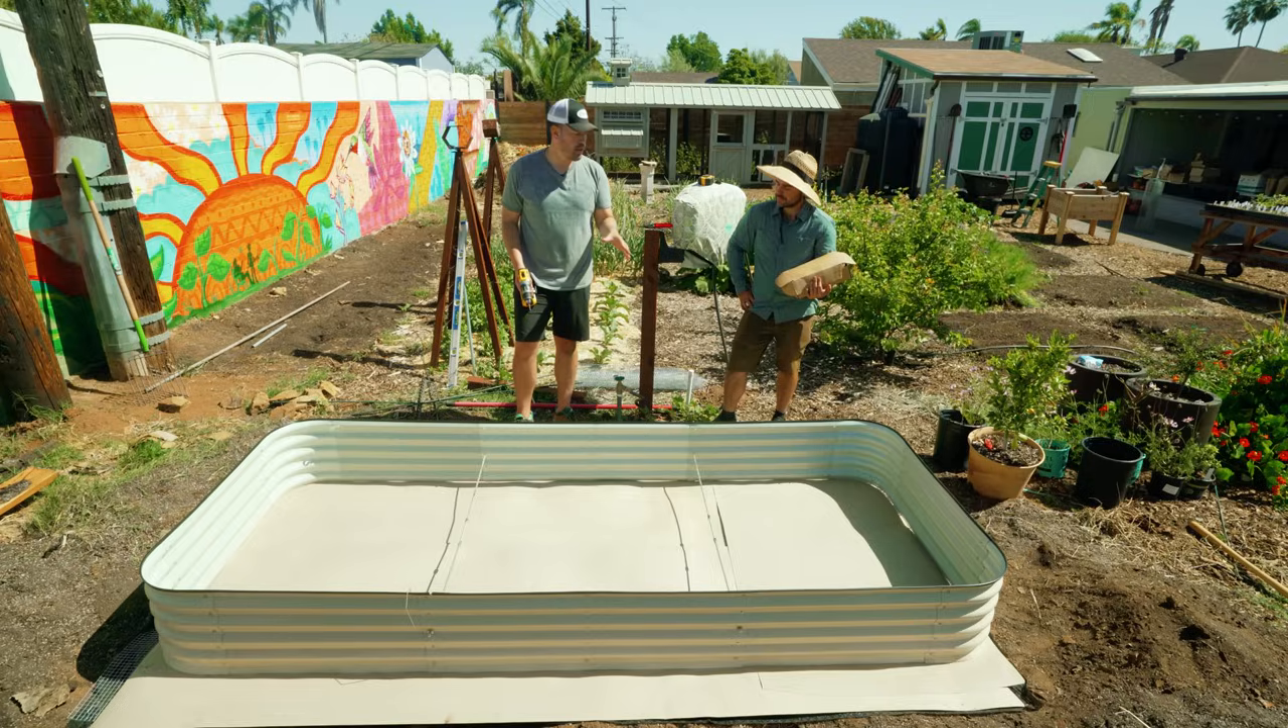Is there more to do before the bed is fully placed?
No.